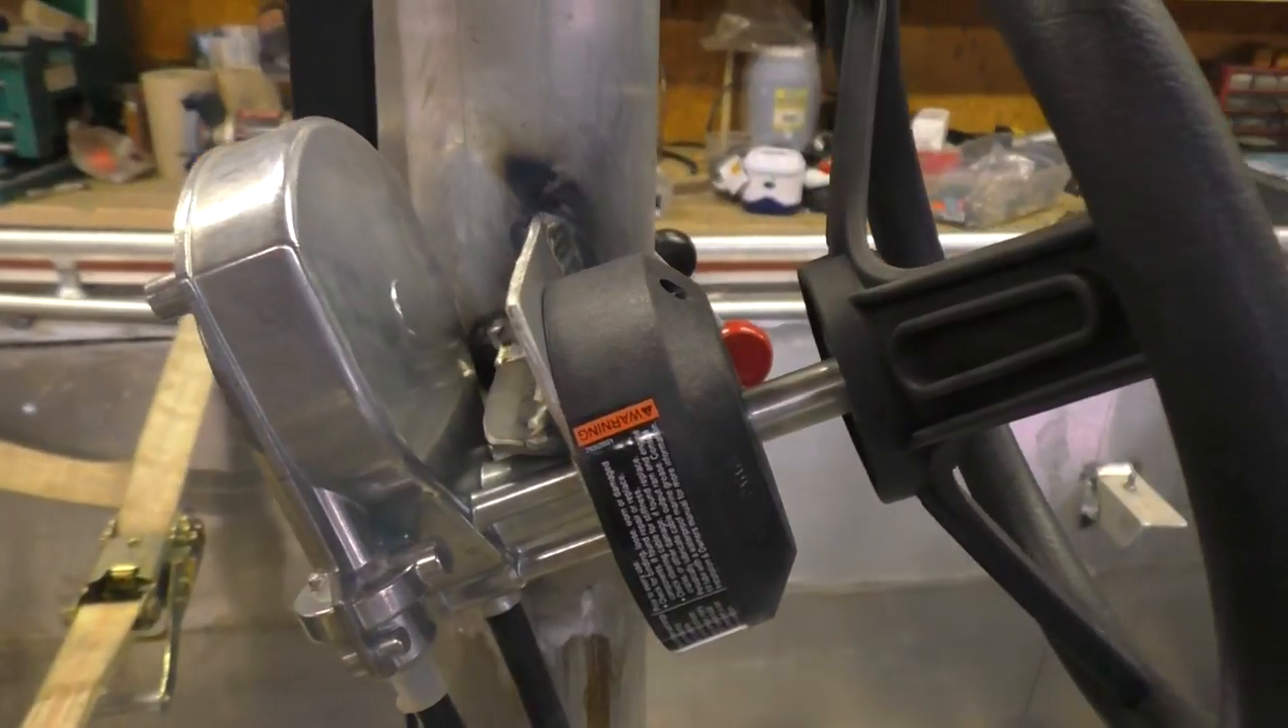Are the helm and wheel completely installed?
Yes.